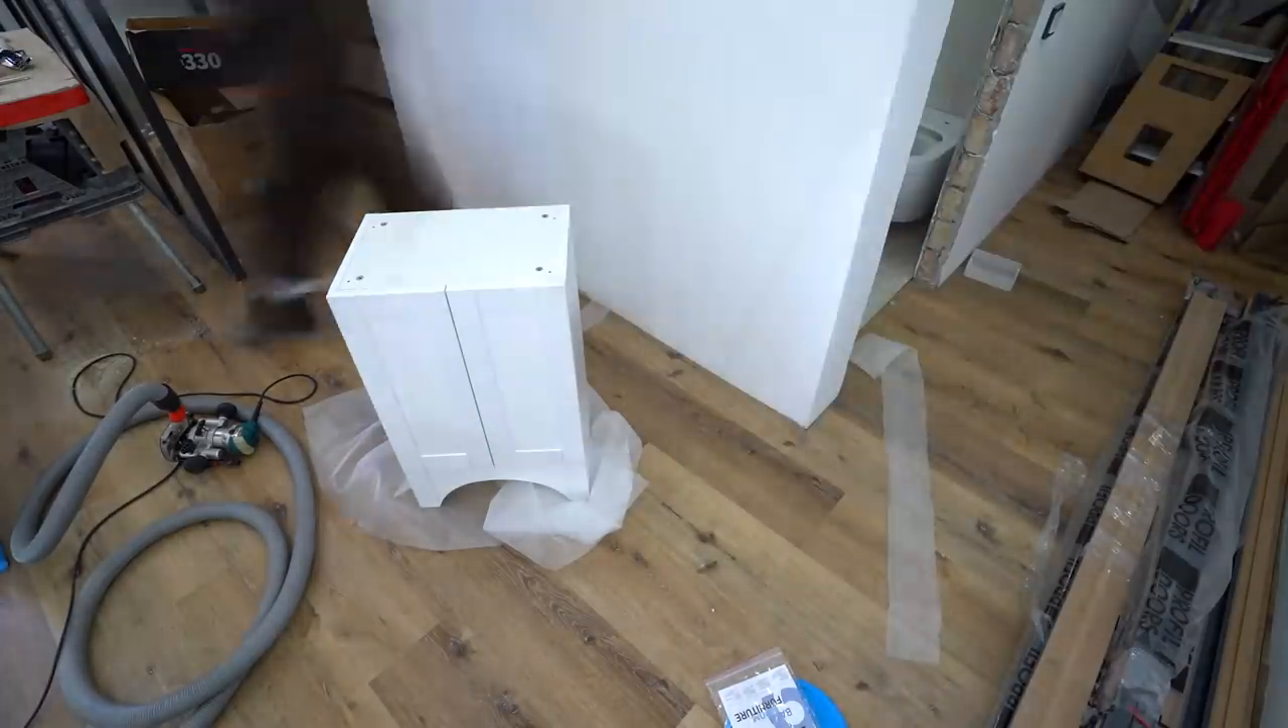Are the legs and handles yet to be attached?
Yes.